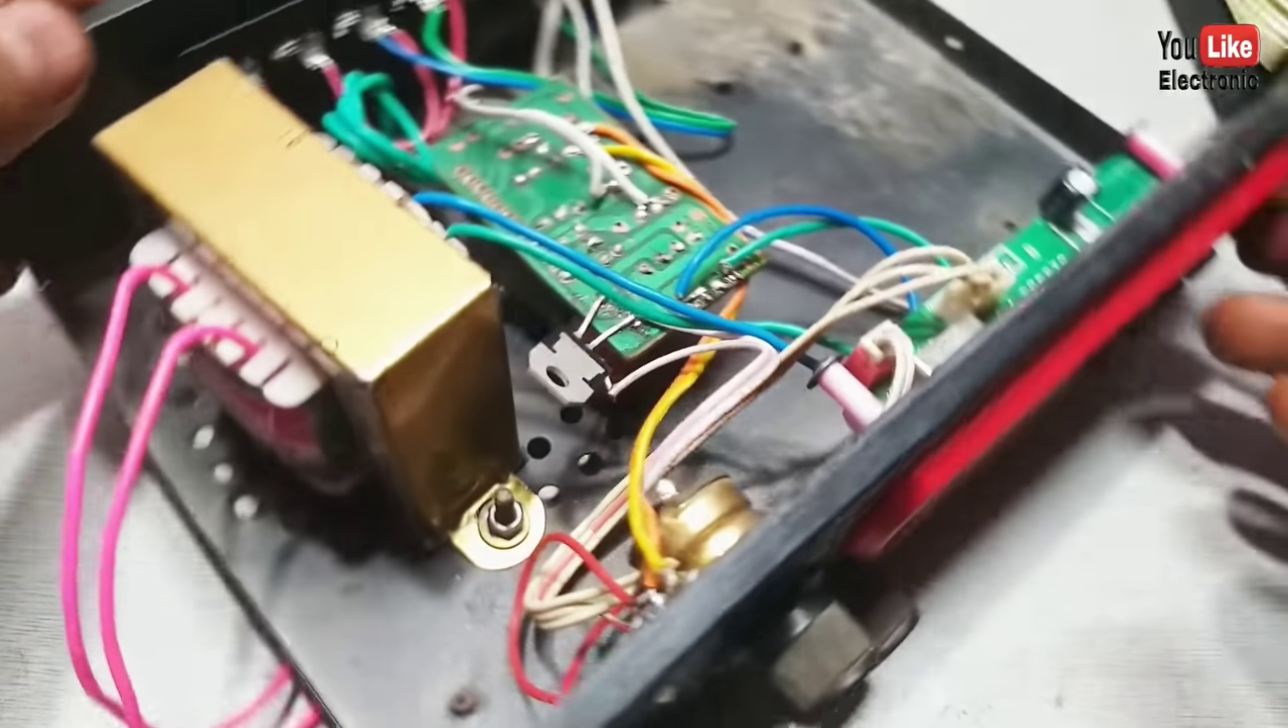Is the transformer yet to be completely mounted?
No.